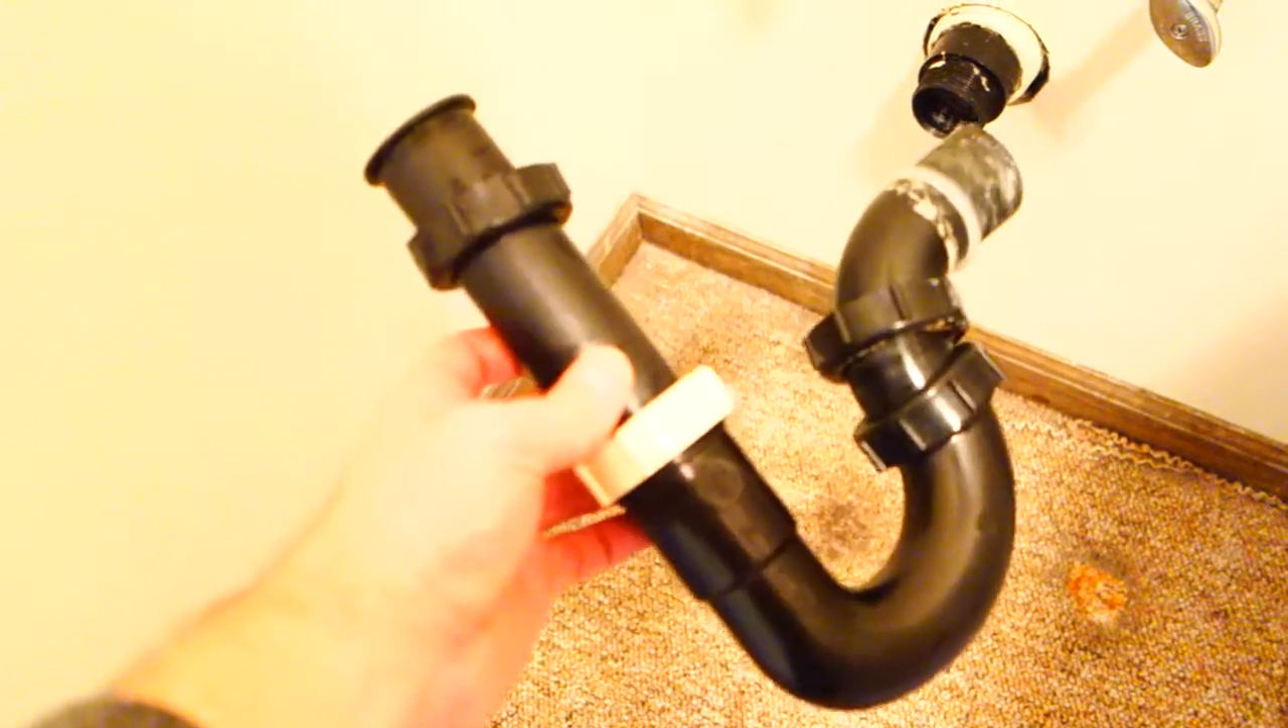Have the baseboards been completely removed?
No.